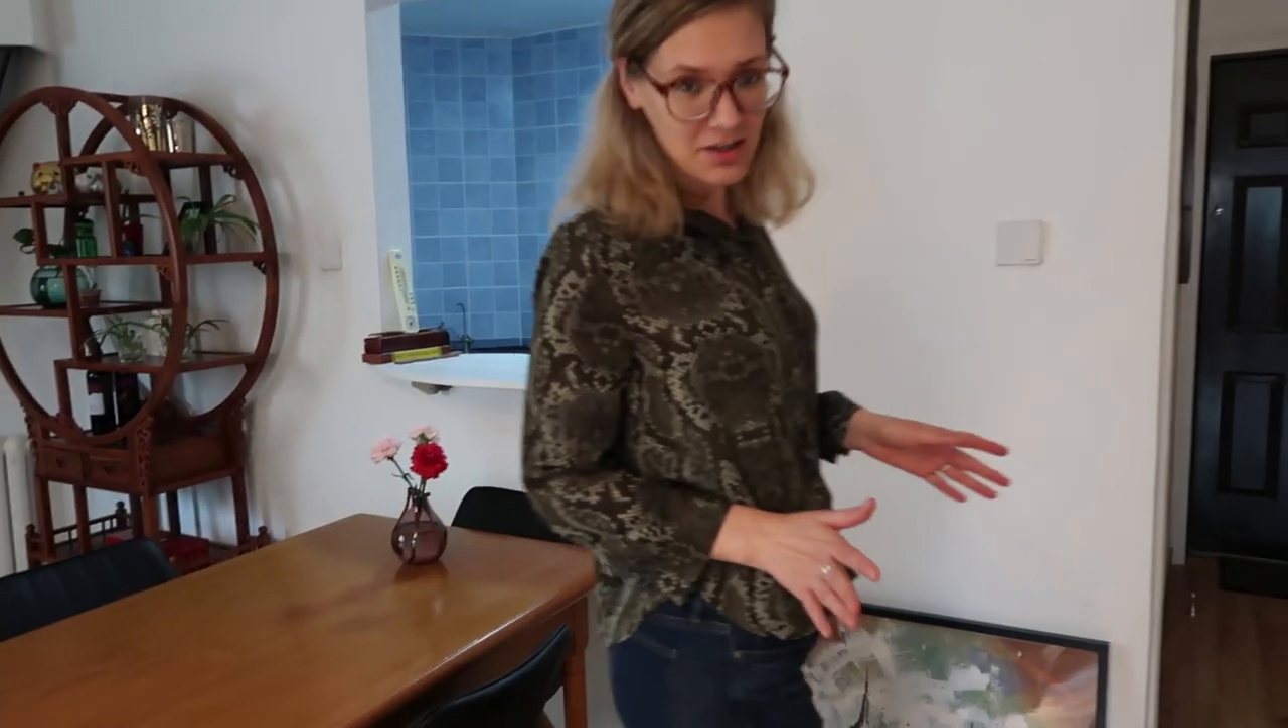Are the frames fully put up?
No.